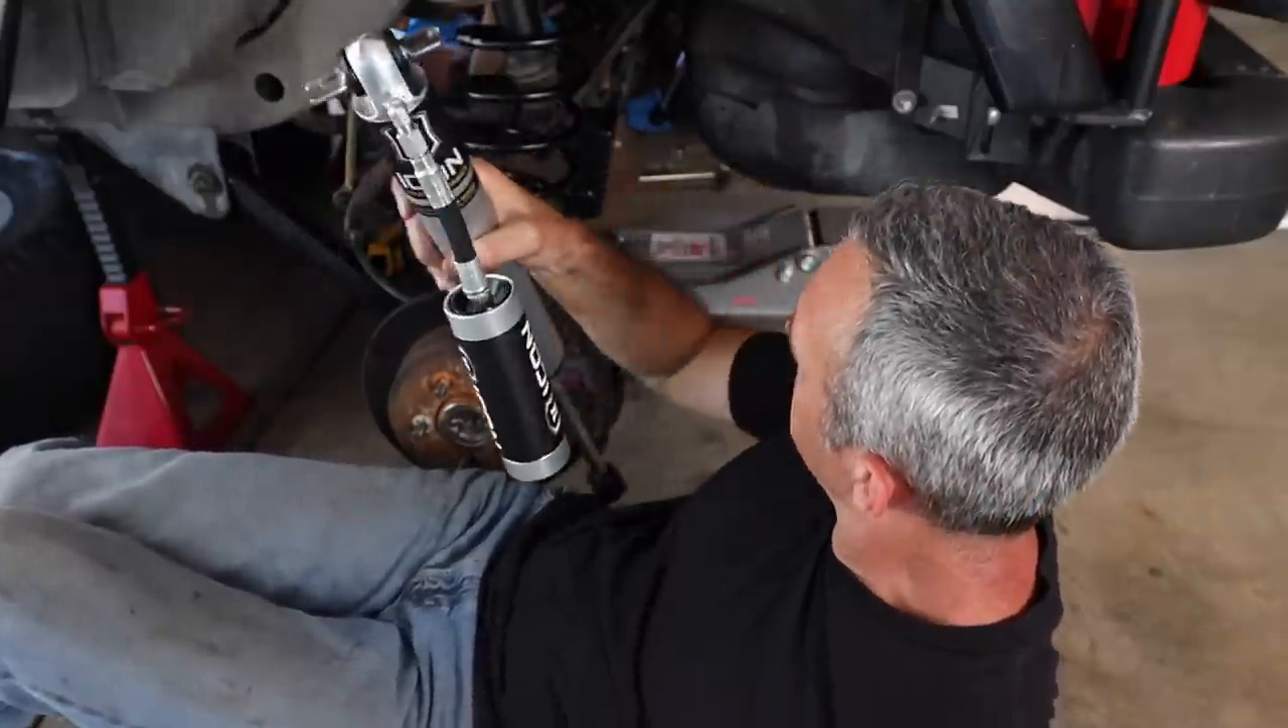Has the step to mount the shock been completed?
No.